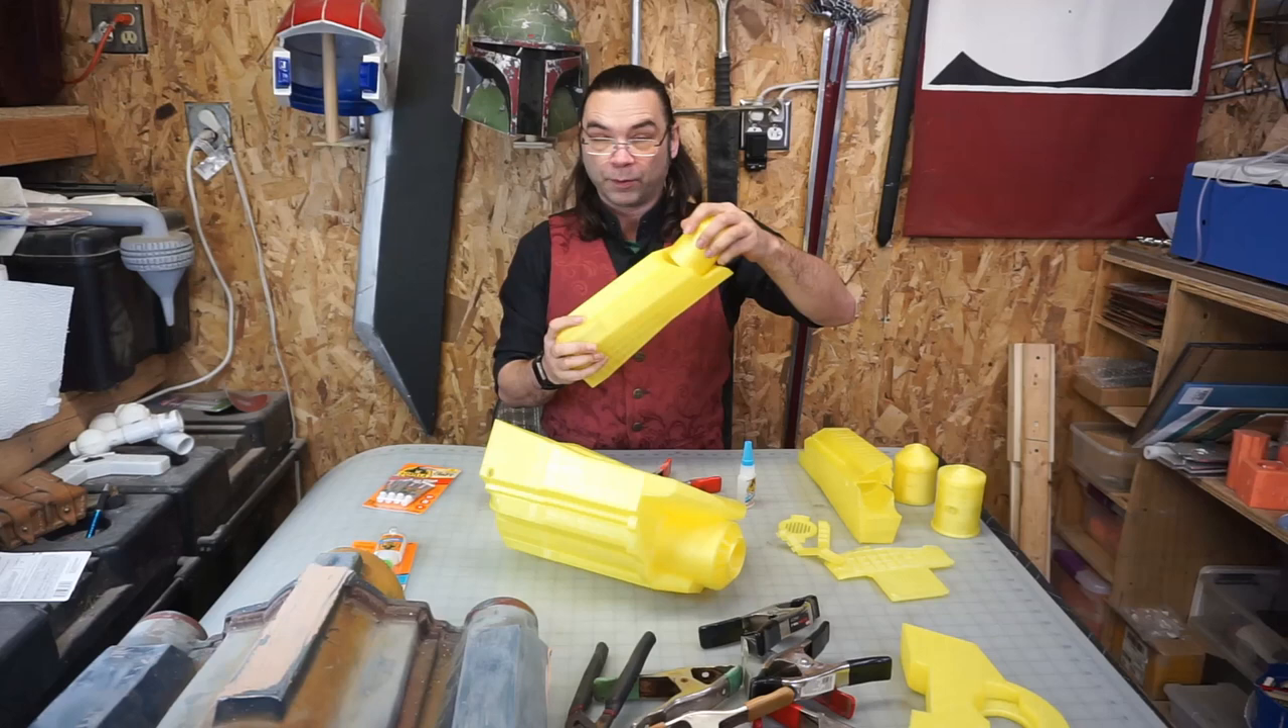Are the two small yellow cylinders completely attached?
No.